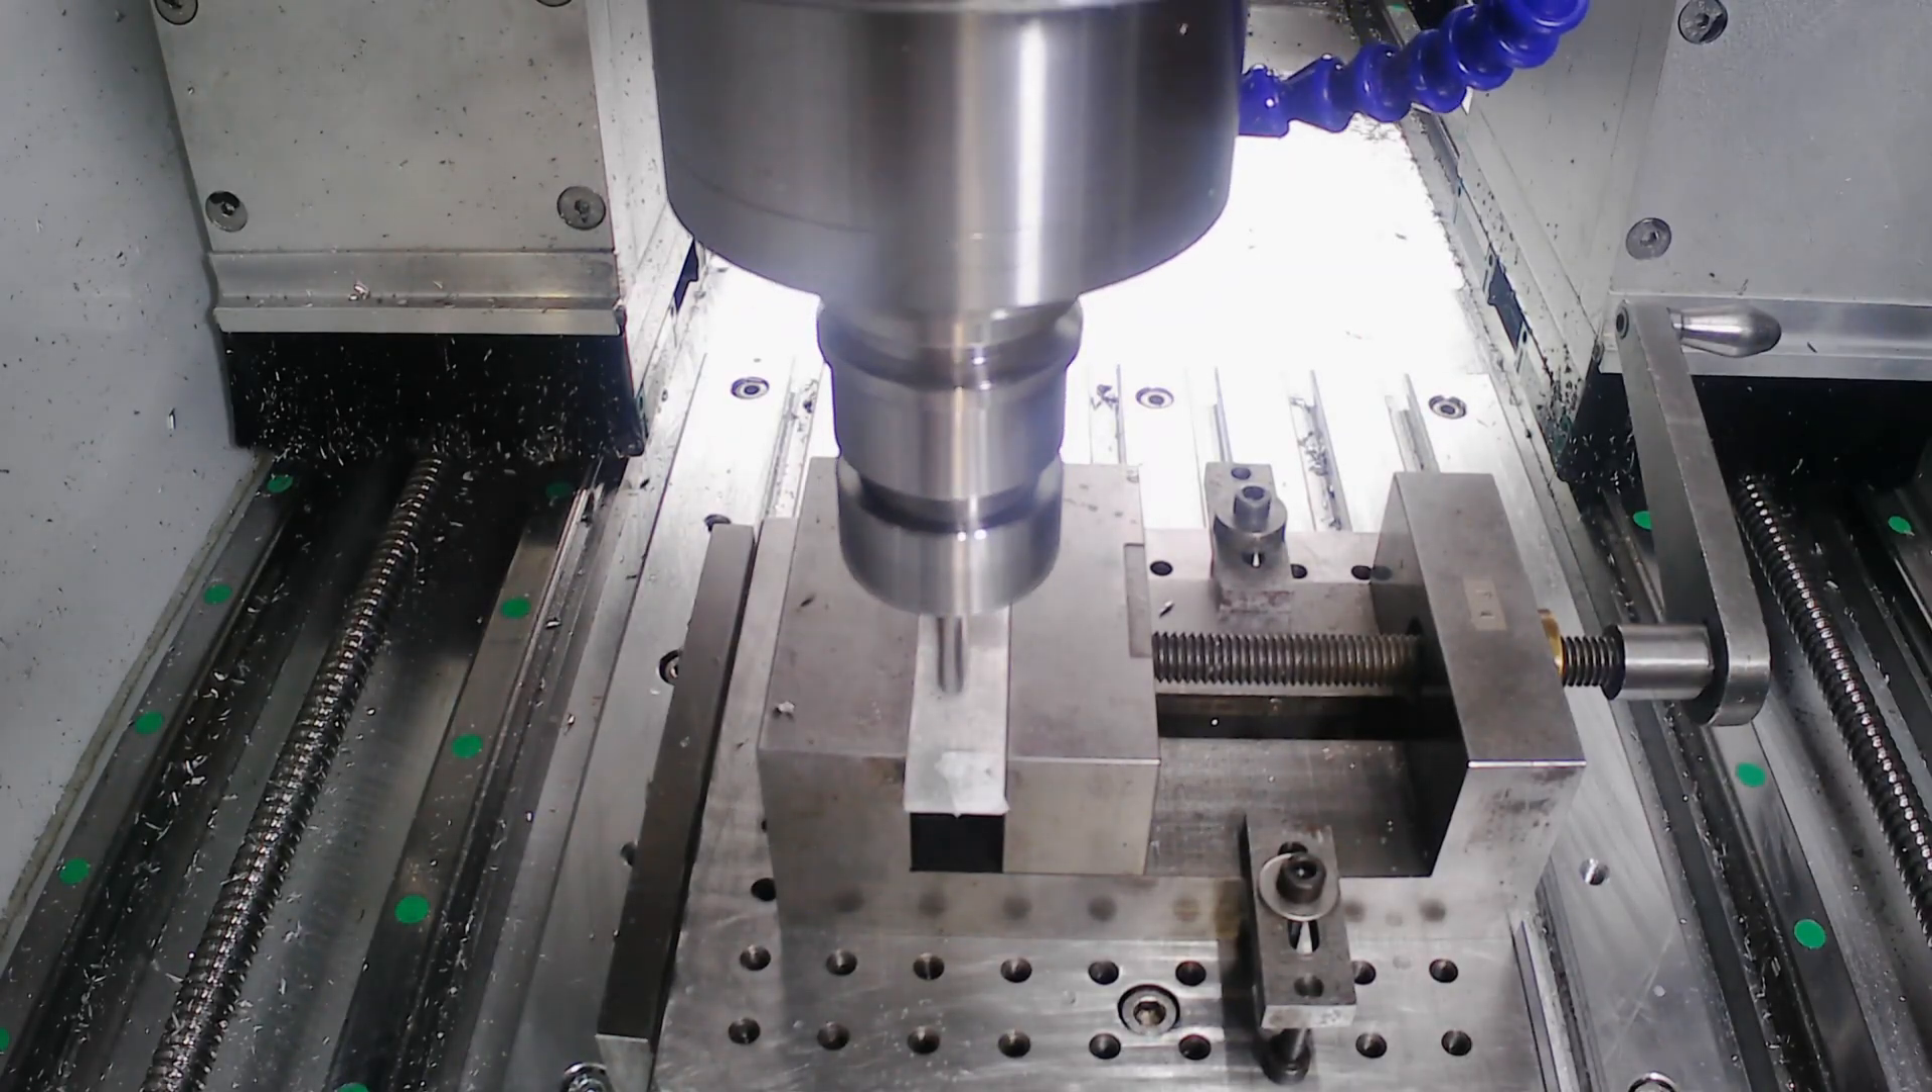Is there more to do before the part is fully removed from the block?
Yes.